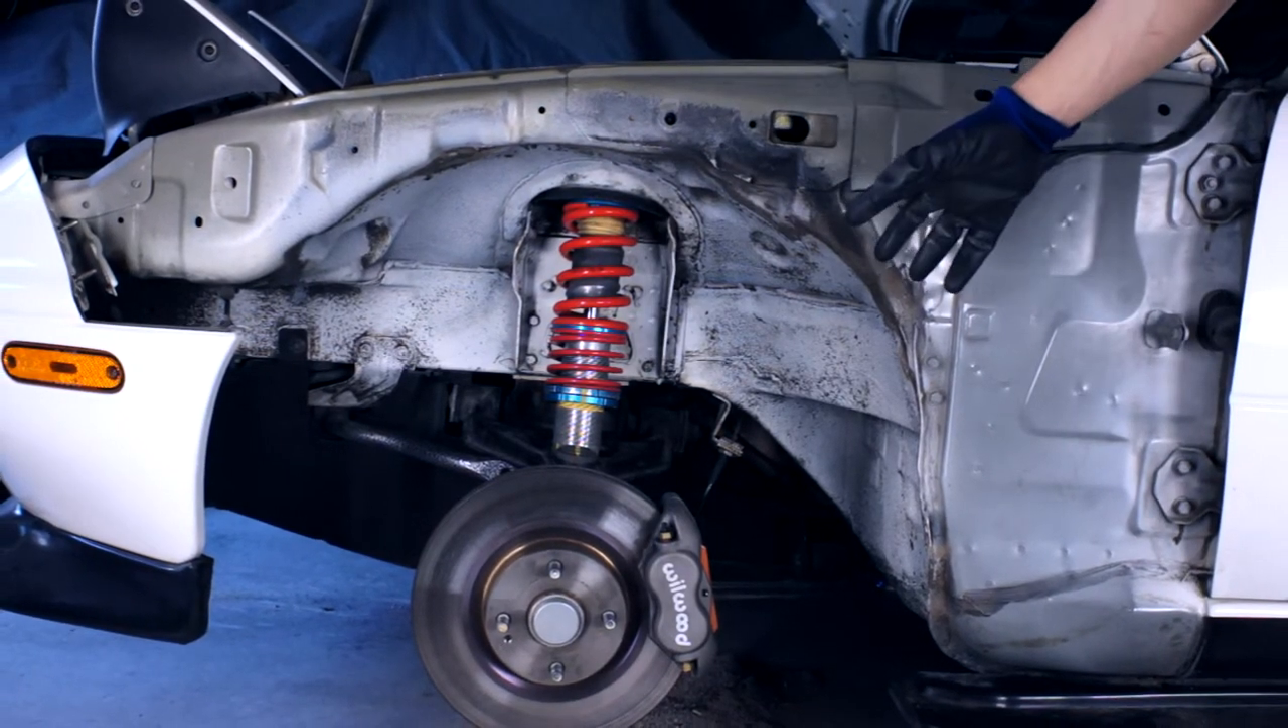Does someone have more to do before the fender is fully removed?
No.